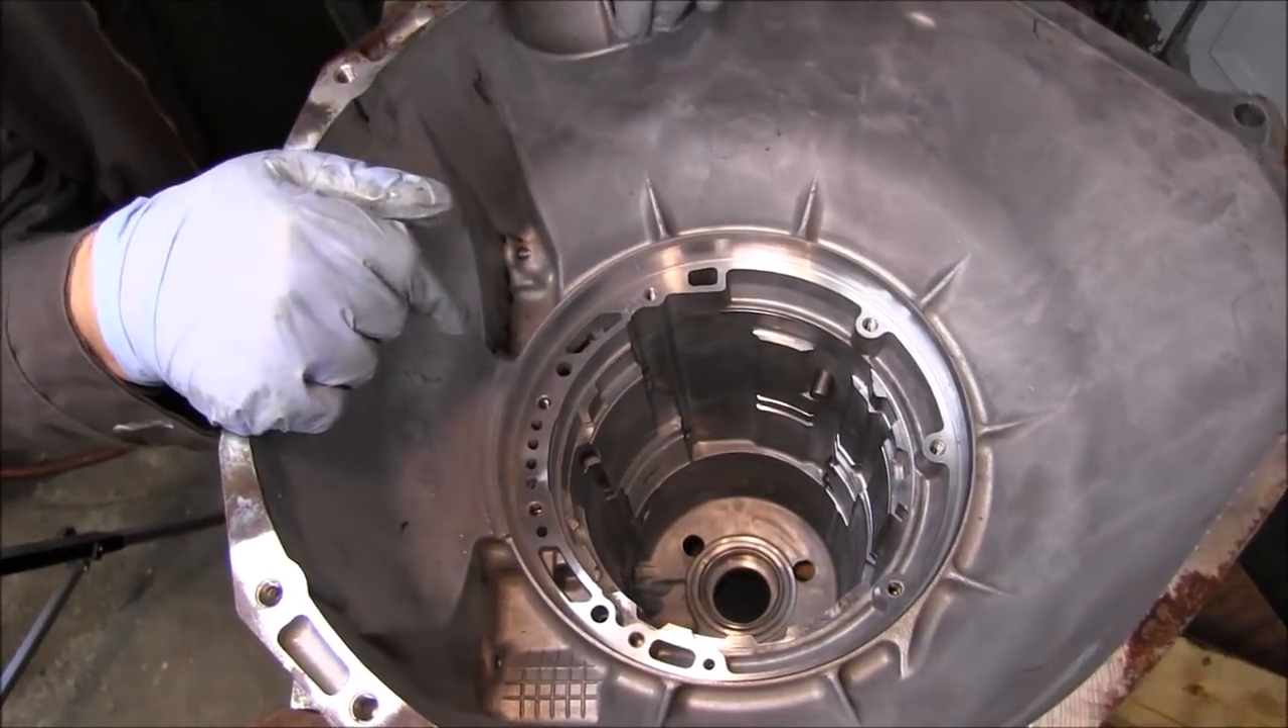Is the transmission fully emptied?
Yes.